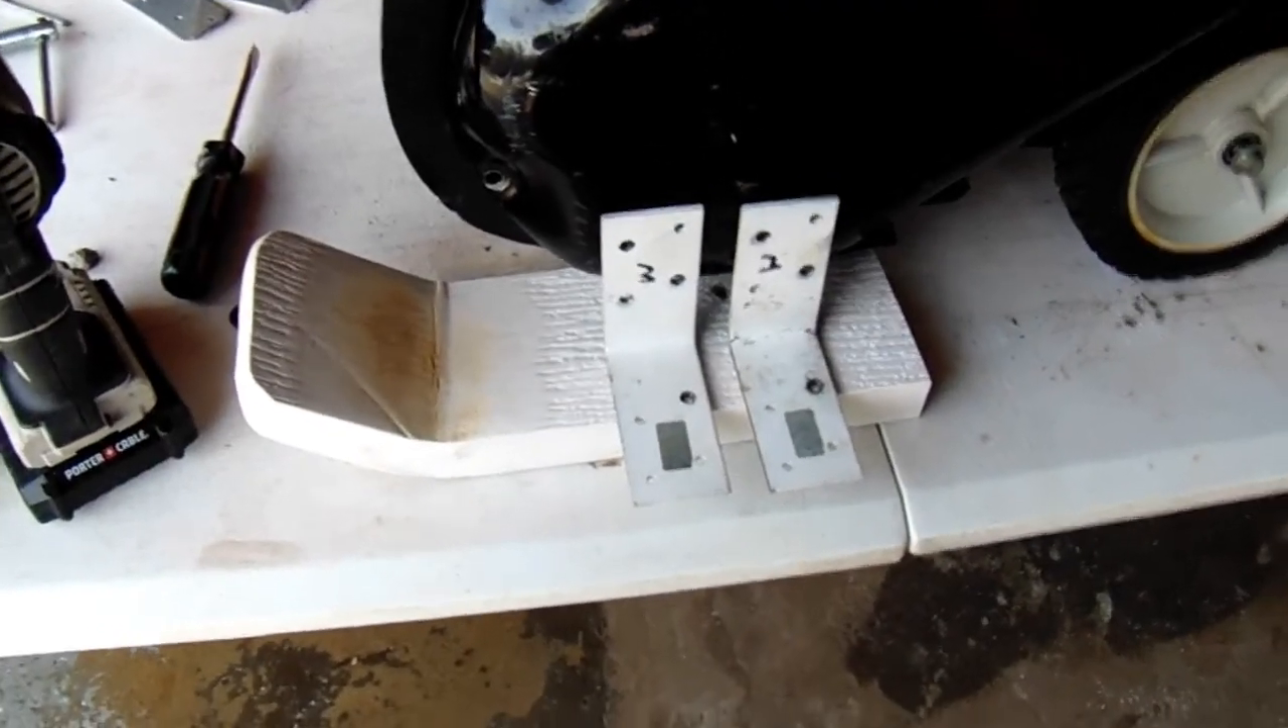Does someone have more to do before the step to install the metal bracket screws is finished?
Yes.